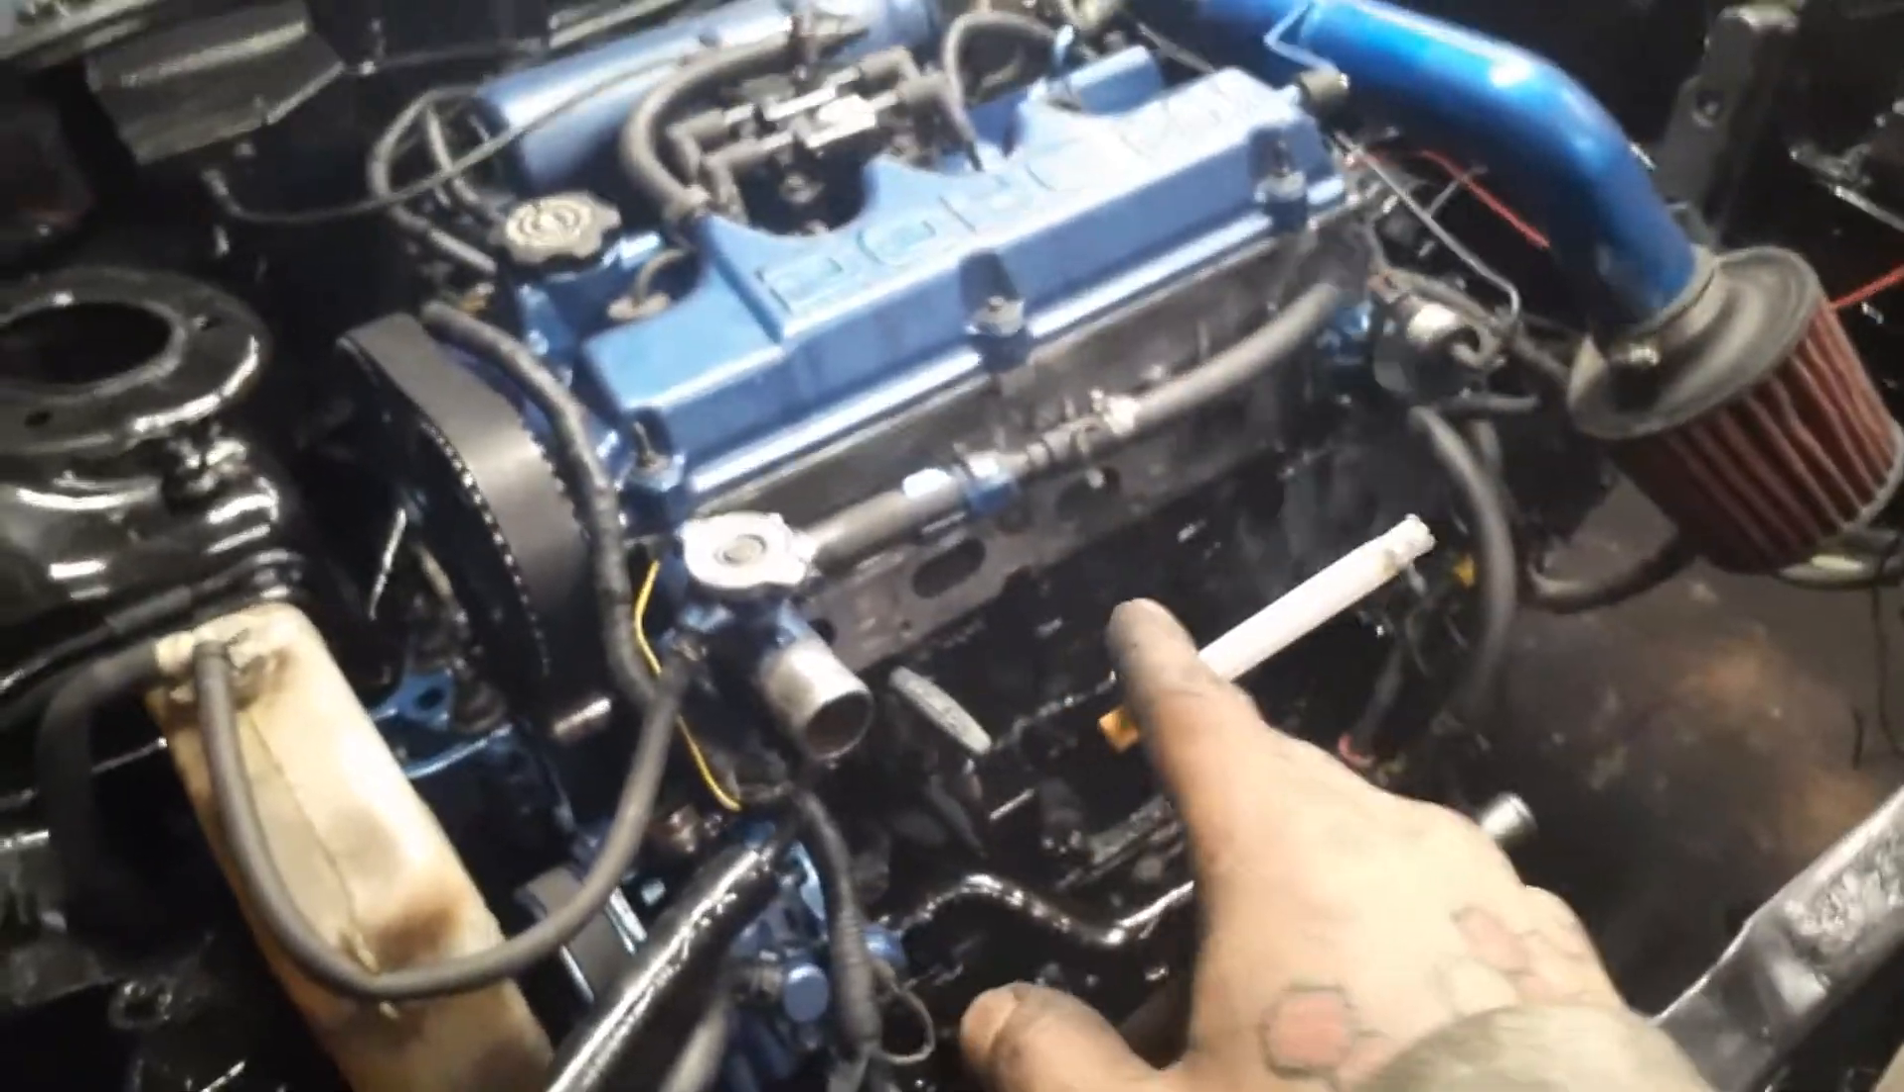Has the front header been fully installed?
No.